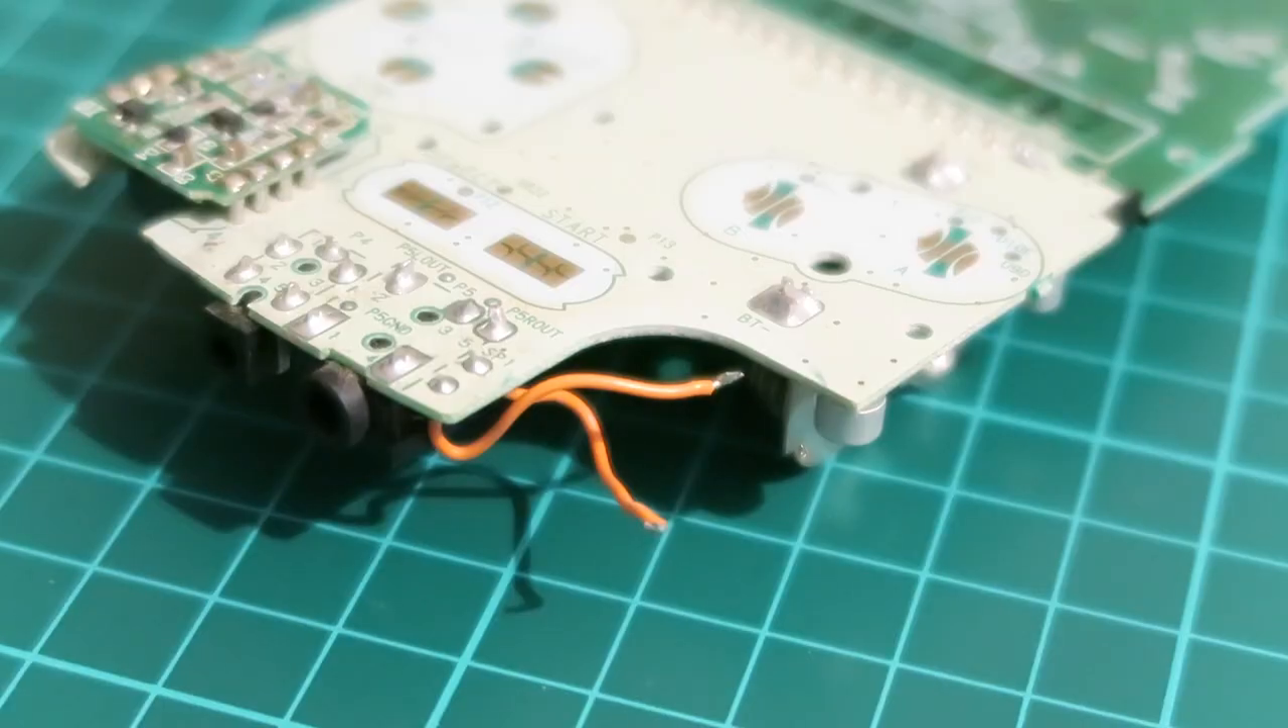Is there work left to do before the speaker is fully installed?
Yes.